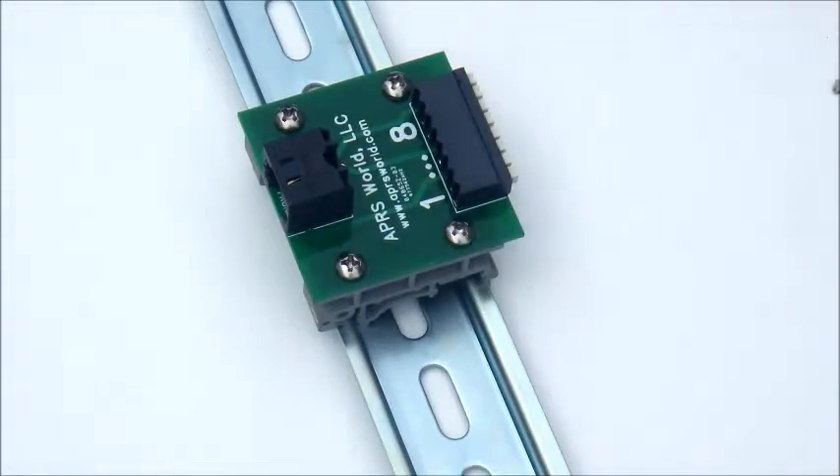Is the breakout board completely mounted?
Yes.